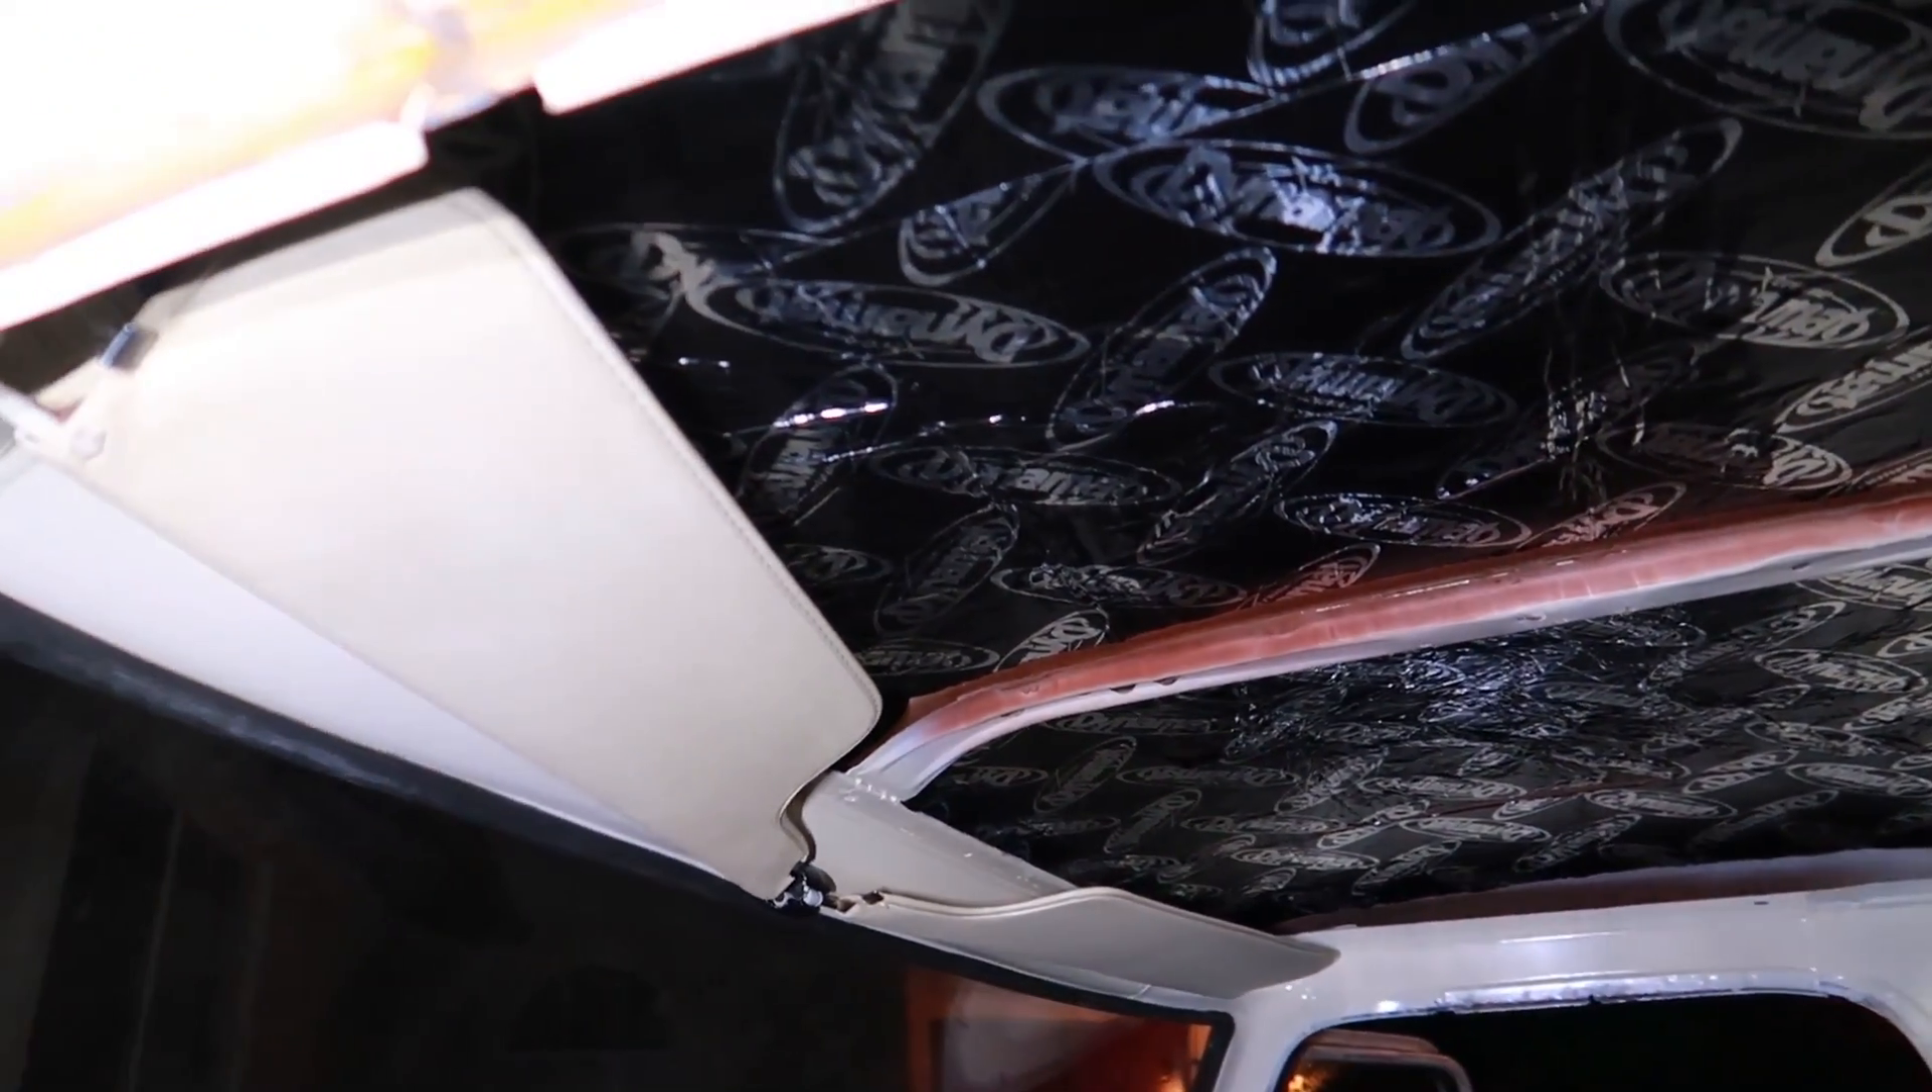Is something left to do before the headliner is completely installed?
Yes.